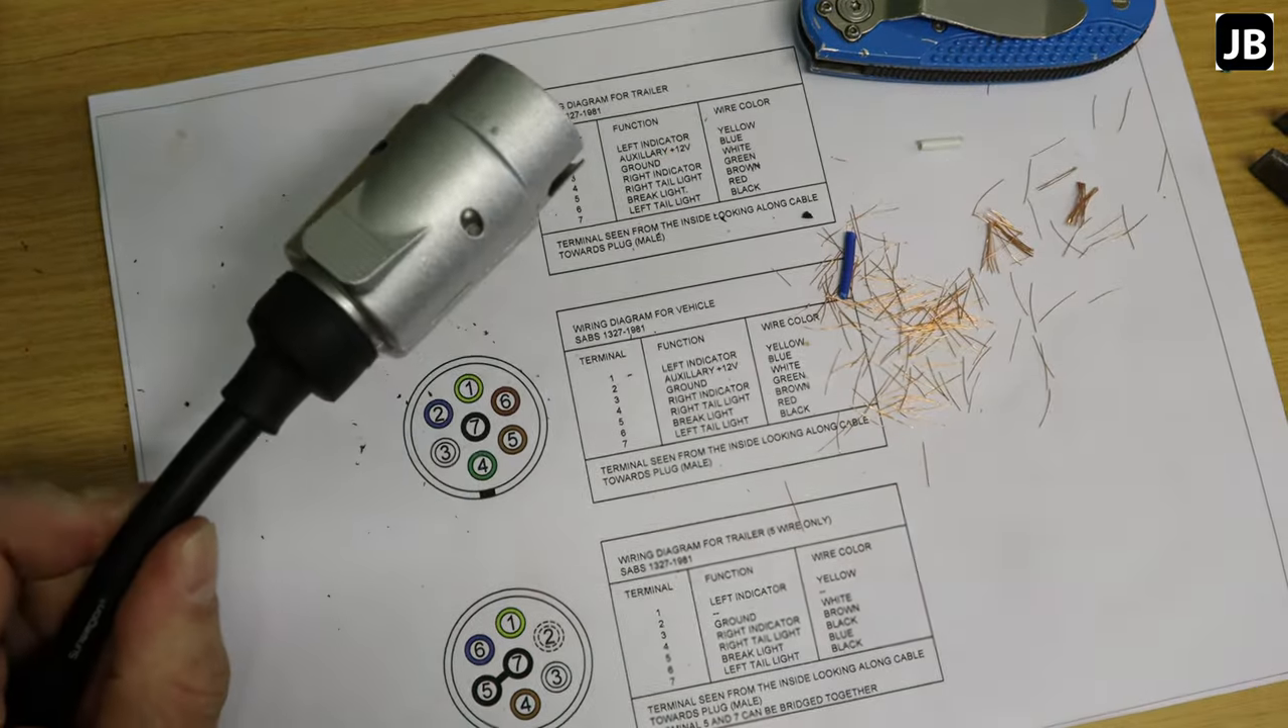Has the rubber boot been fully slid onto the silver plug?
Yes.